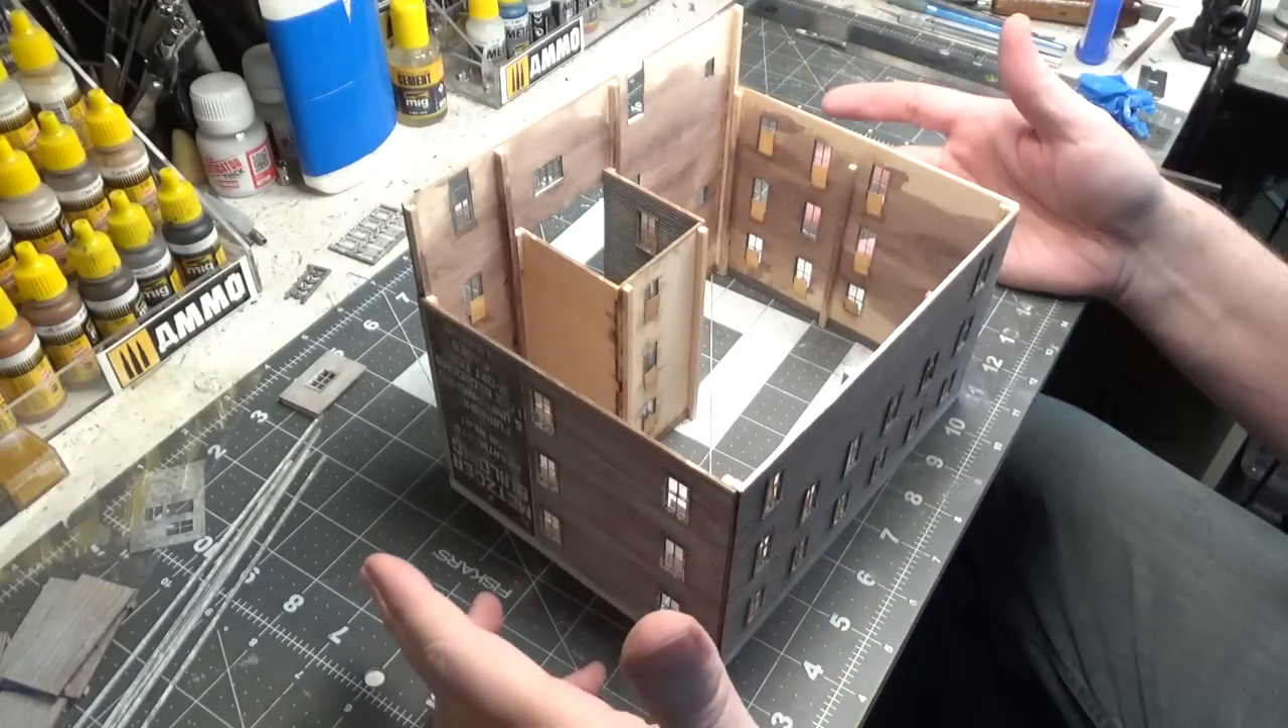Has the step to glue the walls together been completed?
Yes.